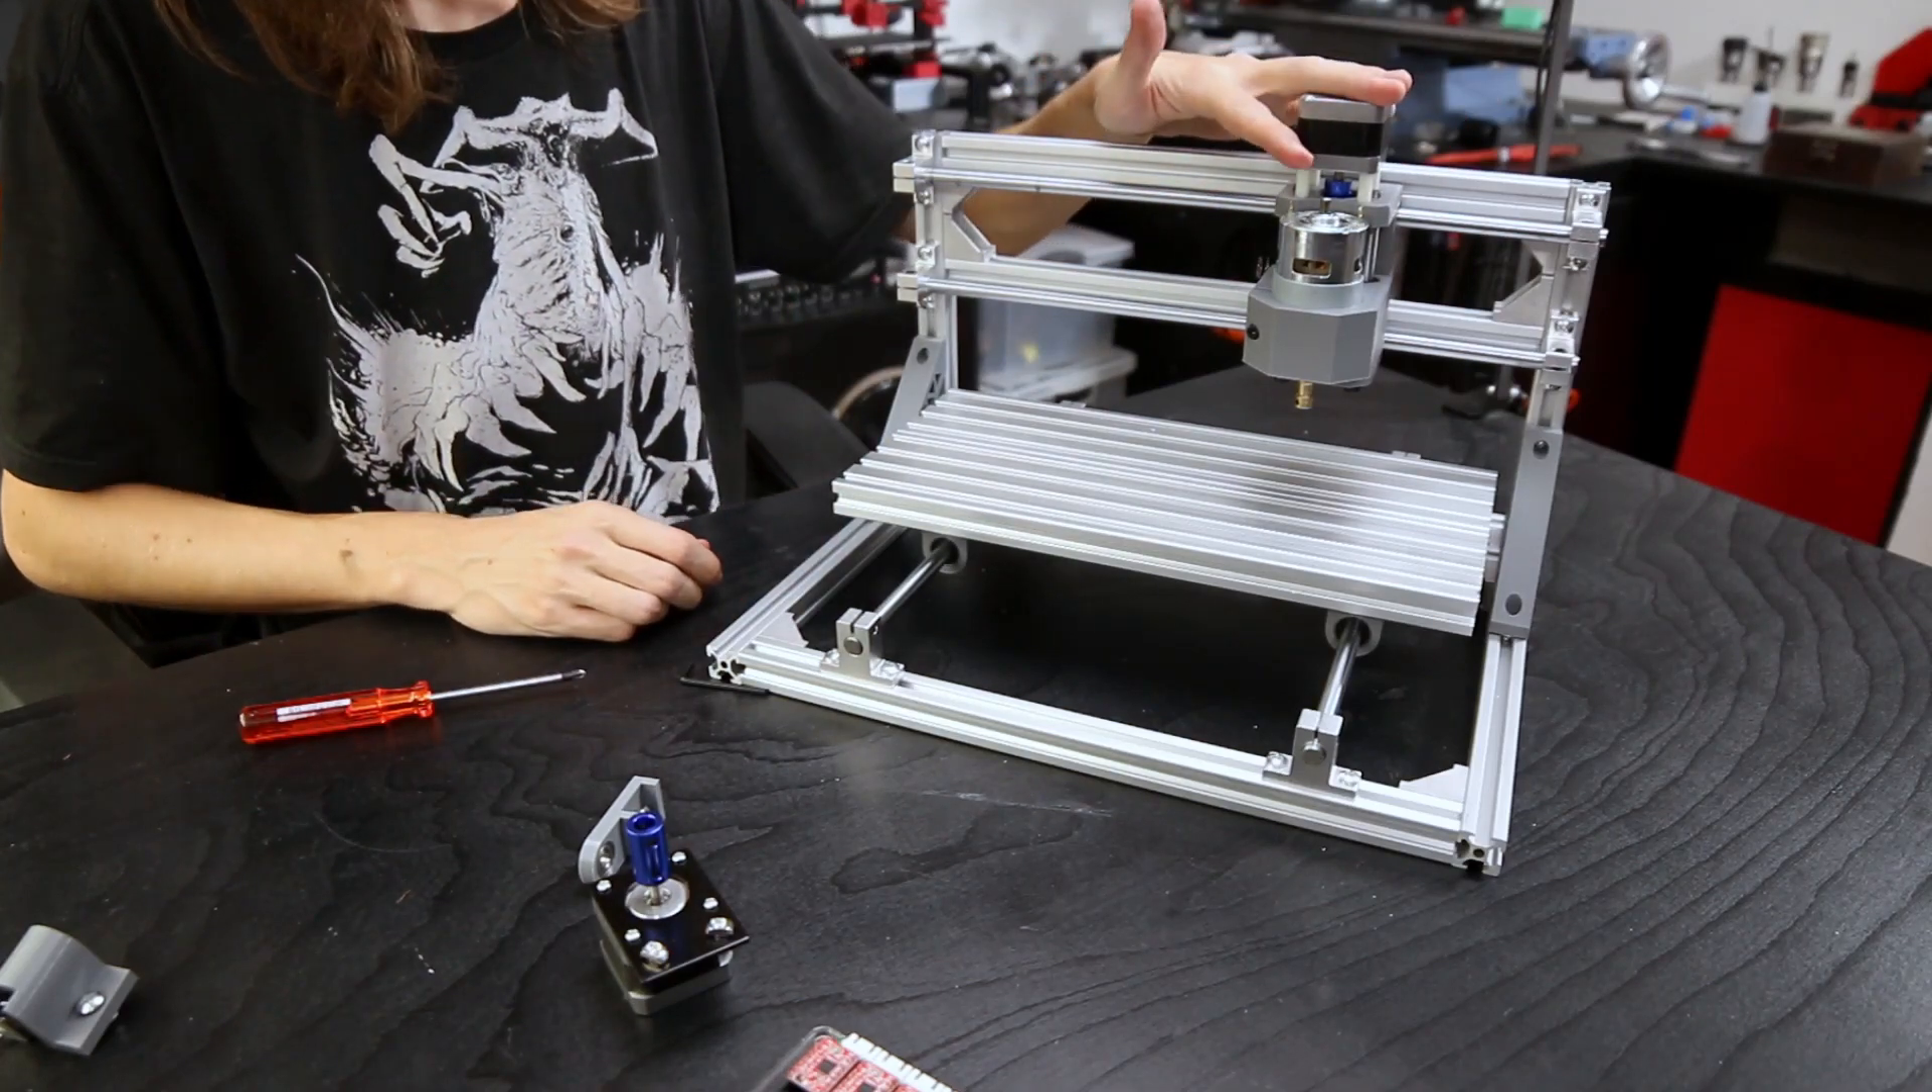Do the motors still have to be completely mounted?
Yes.